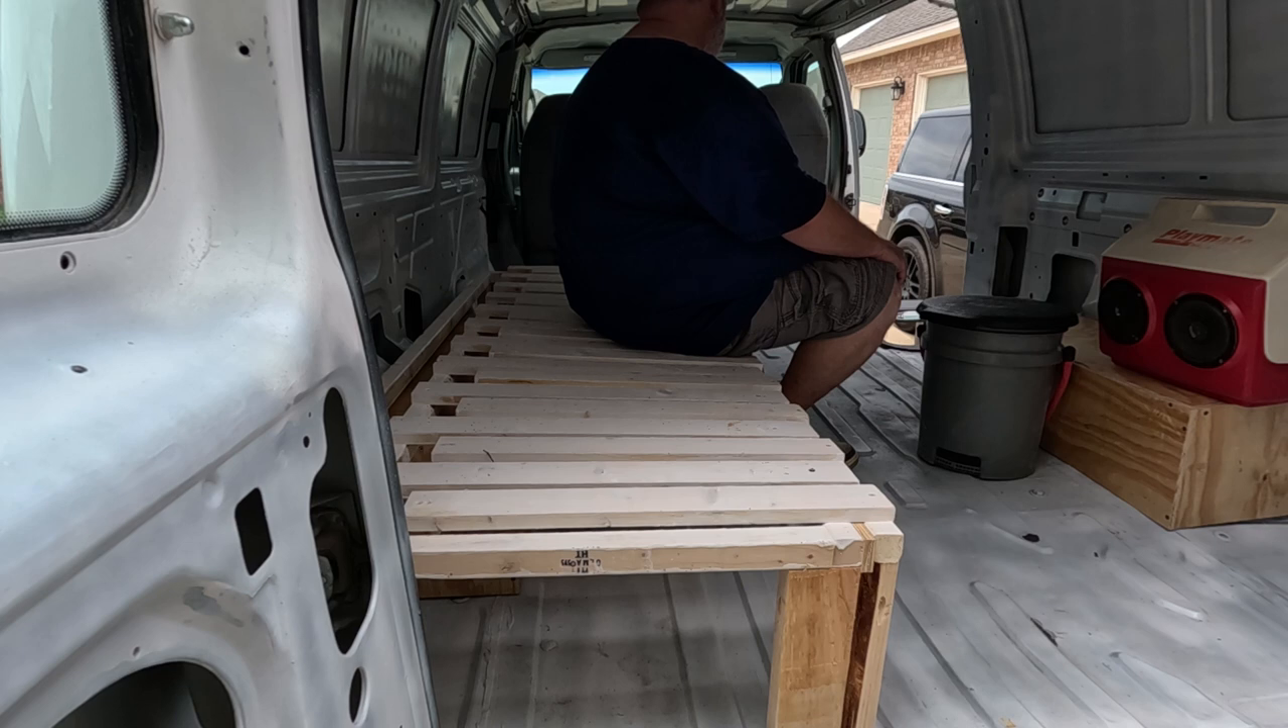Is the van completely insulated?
No.